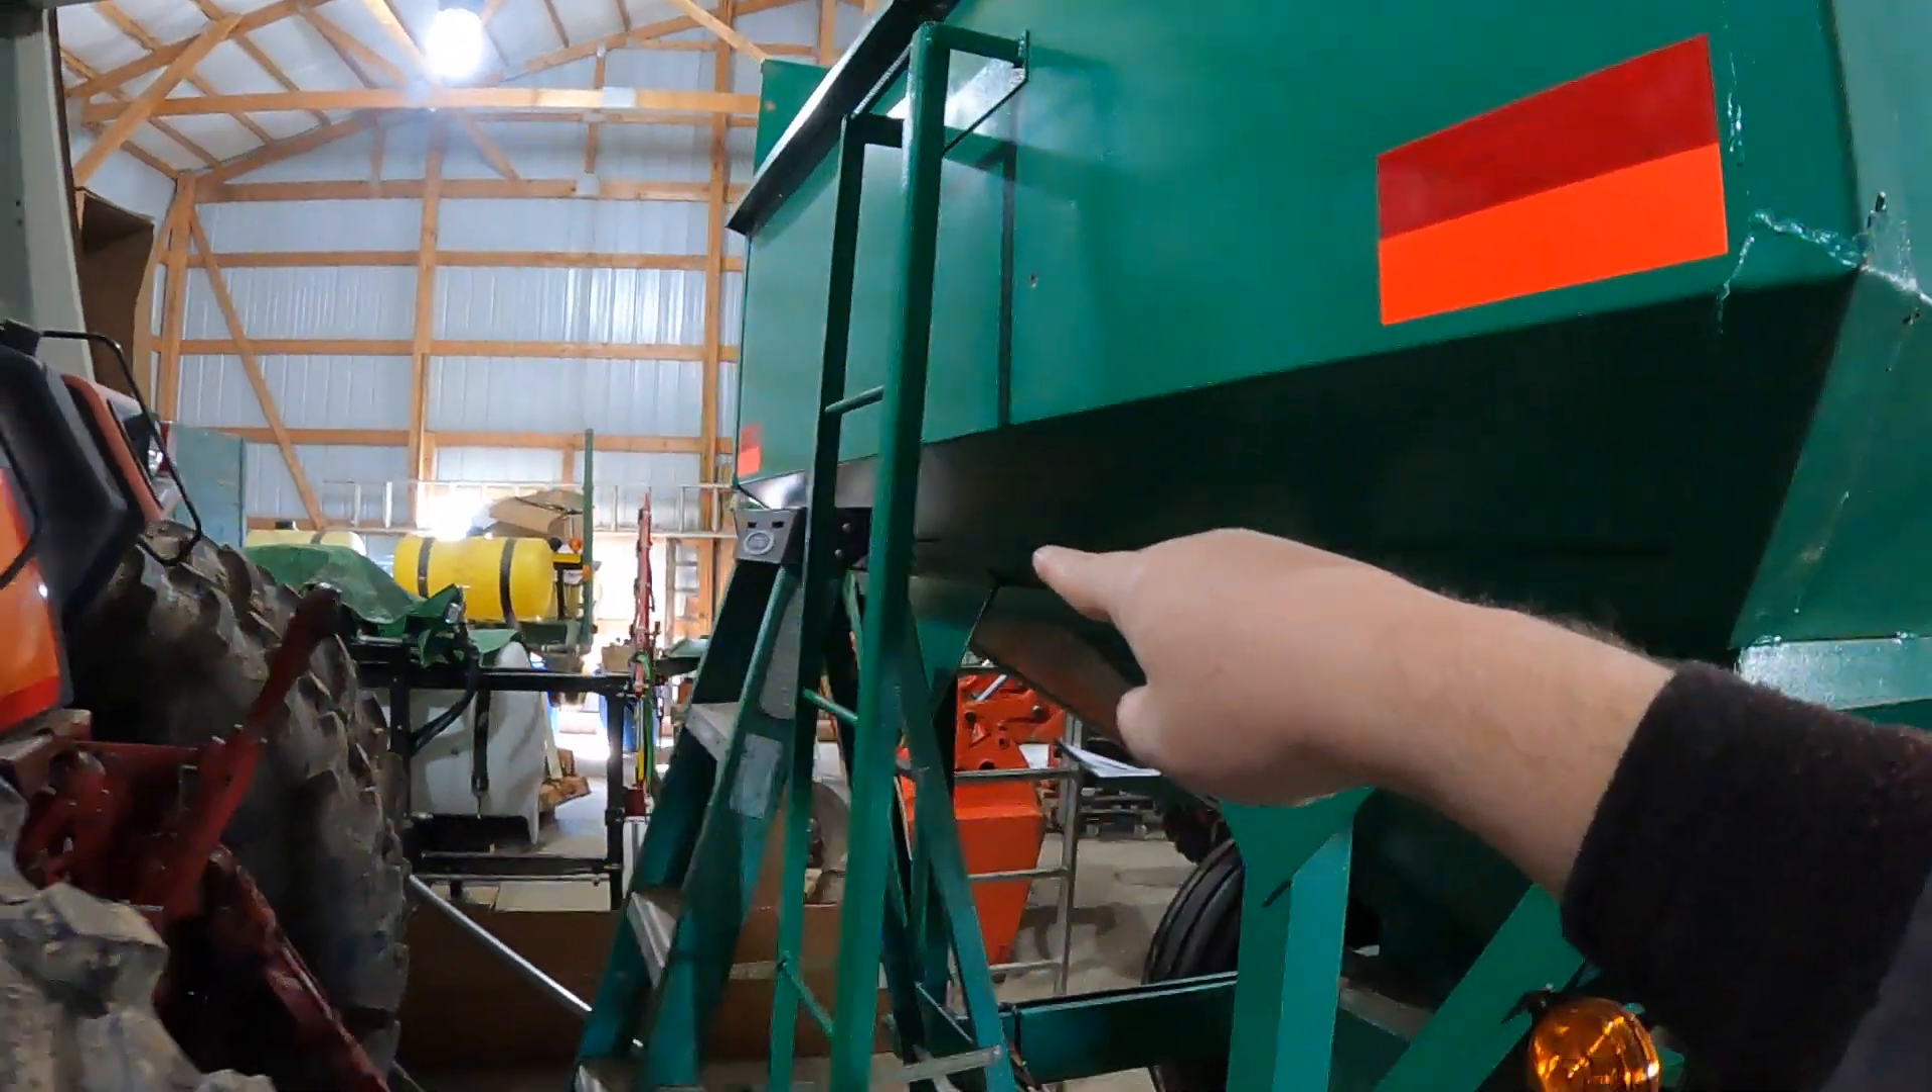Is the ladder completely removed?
No.